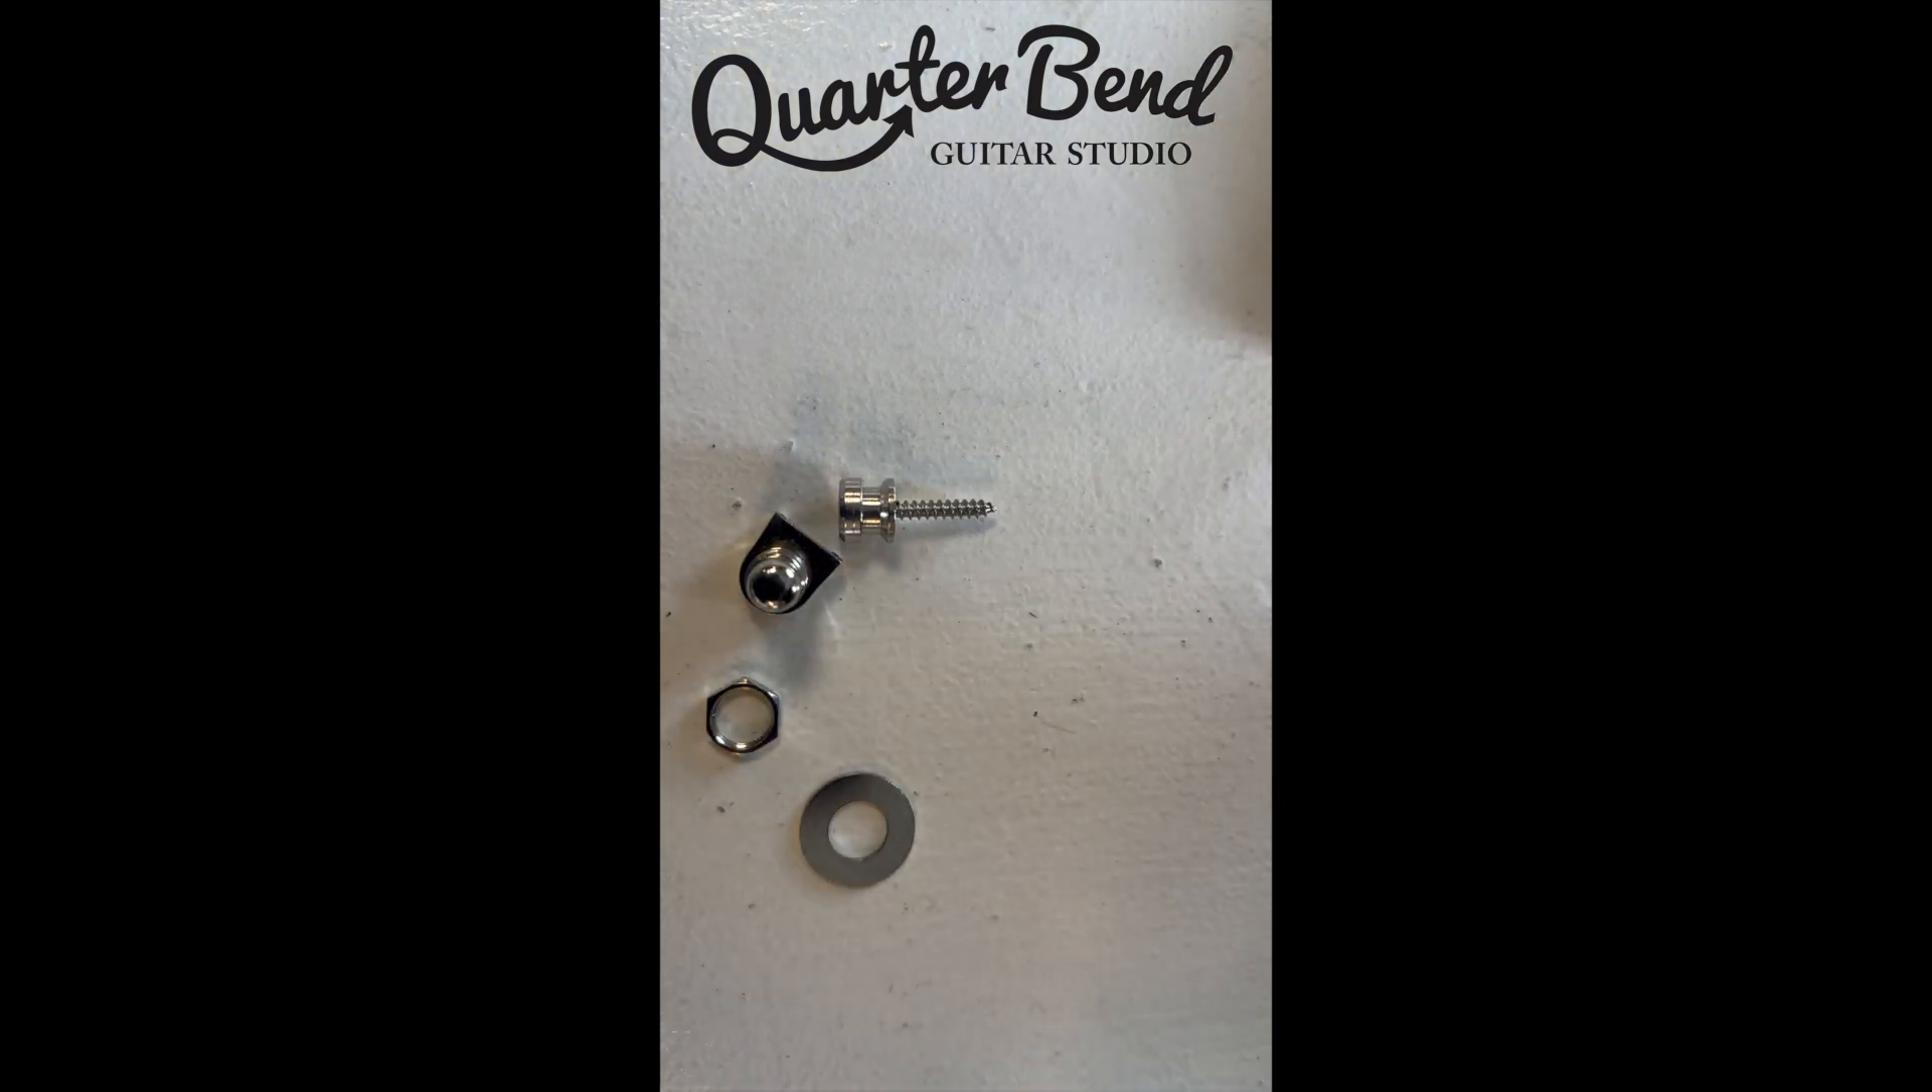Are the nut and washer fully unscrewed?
Yes.